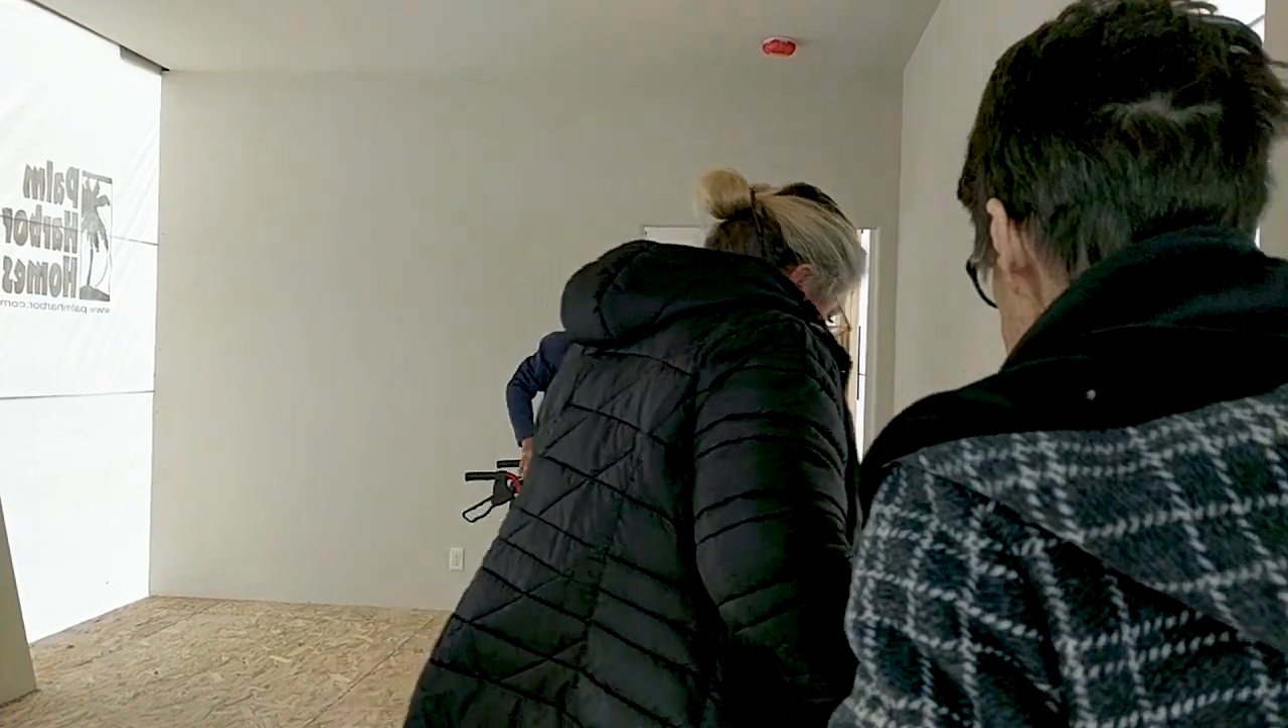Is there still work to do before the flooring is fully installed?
Yes.